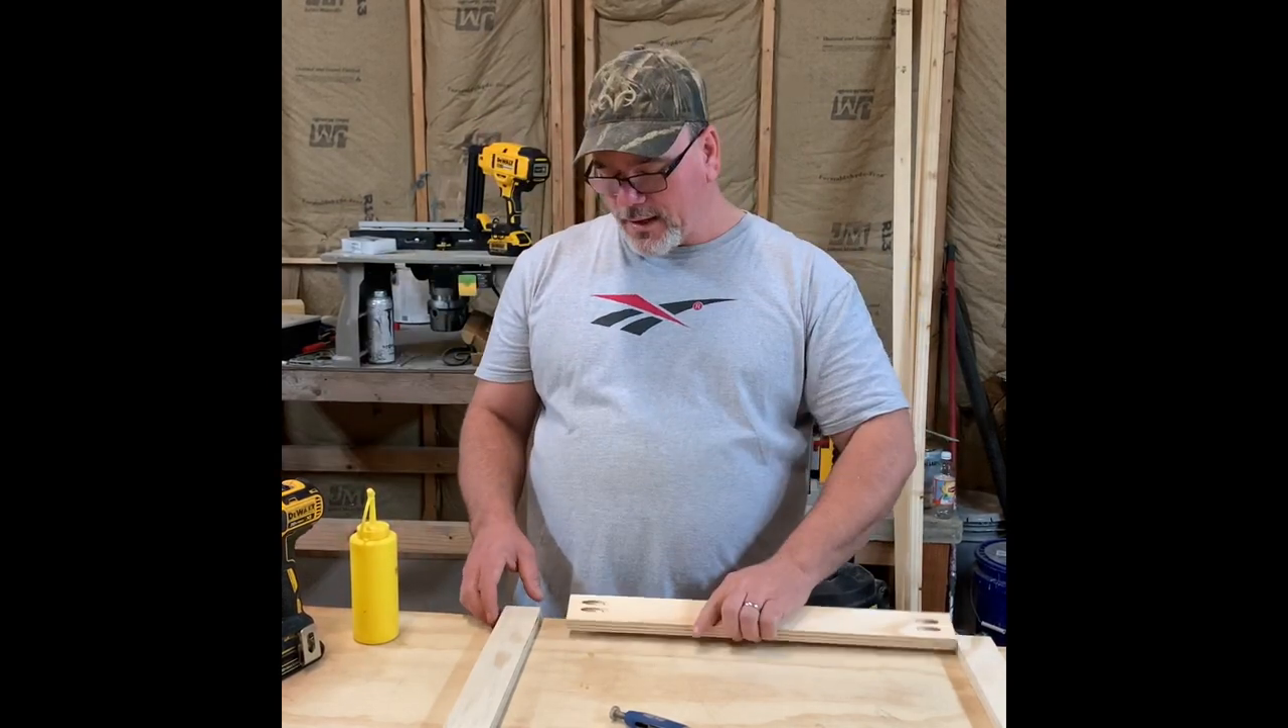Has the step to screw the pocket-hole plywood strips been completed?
No.